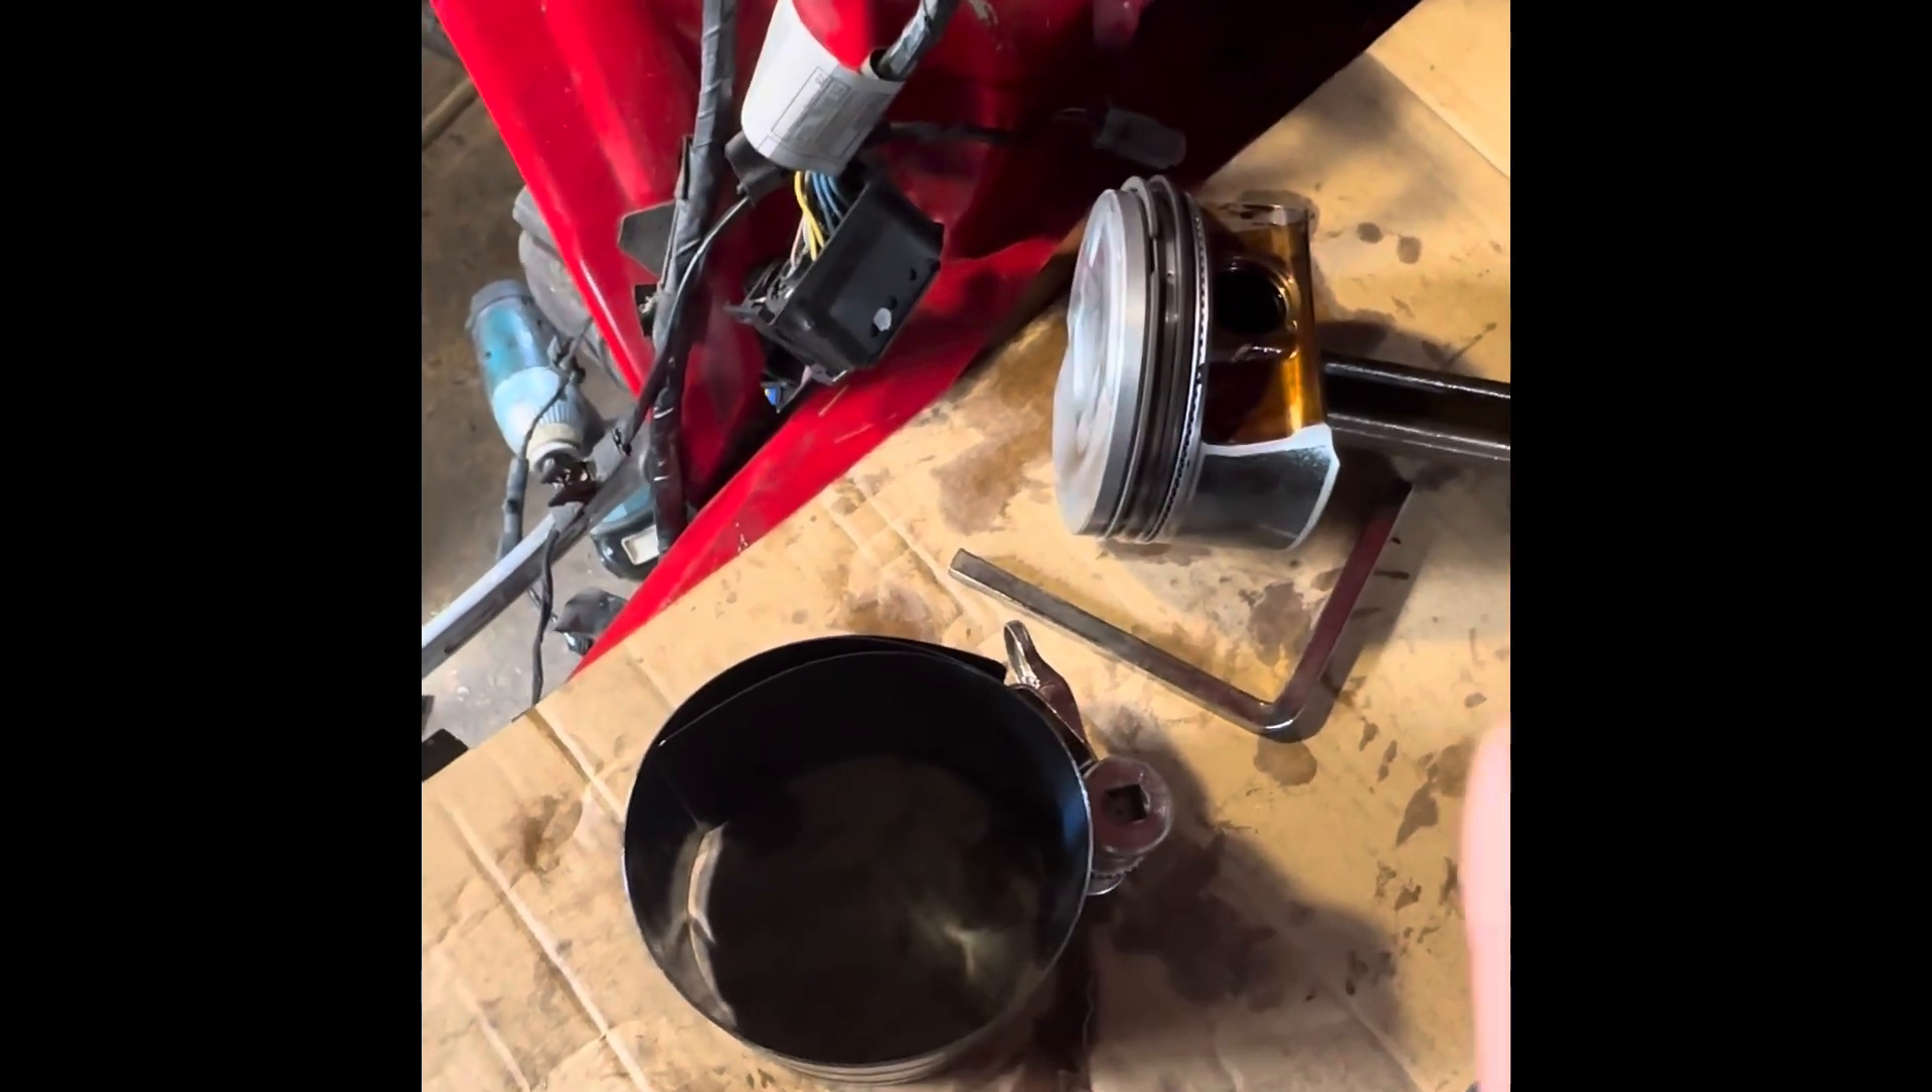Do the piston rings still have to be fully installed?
No.